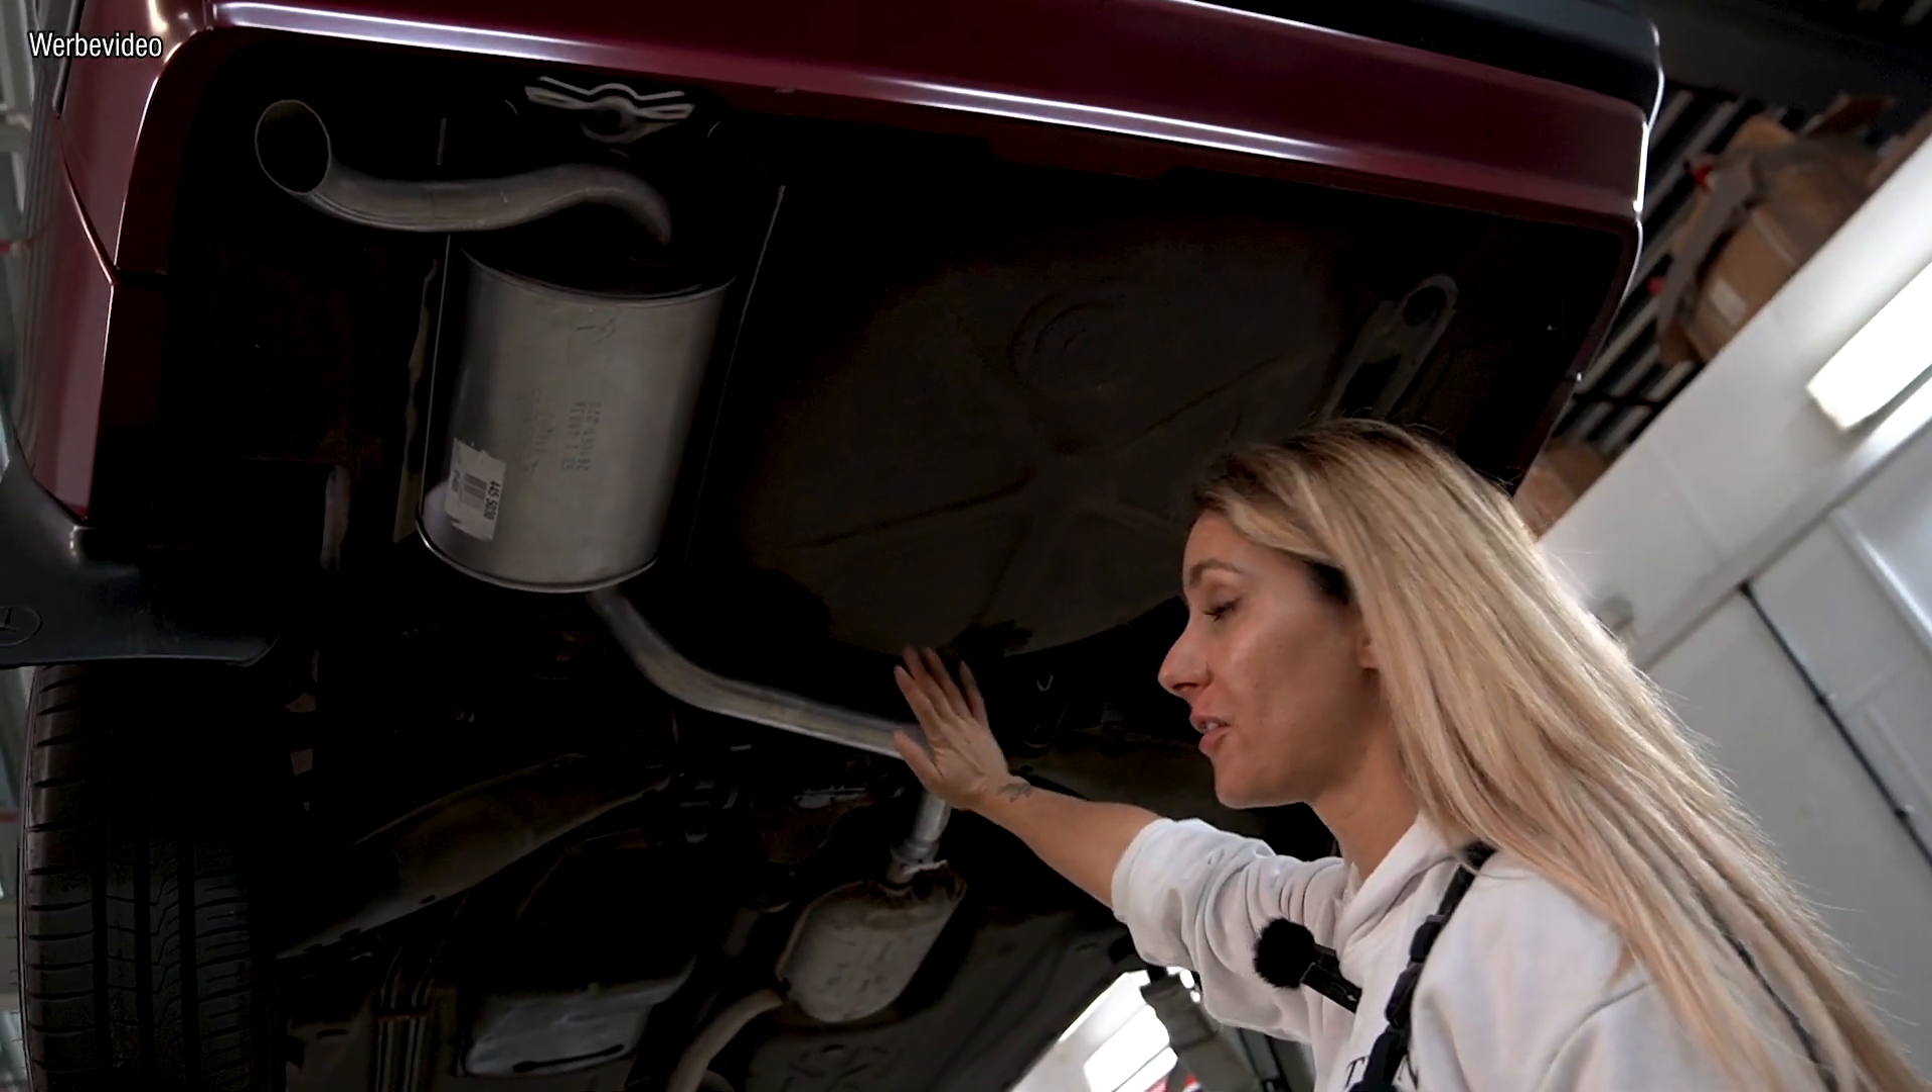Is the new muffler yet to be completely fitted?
No.